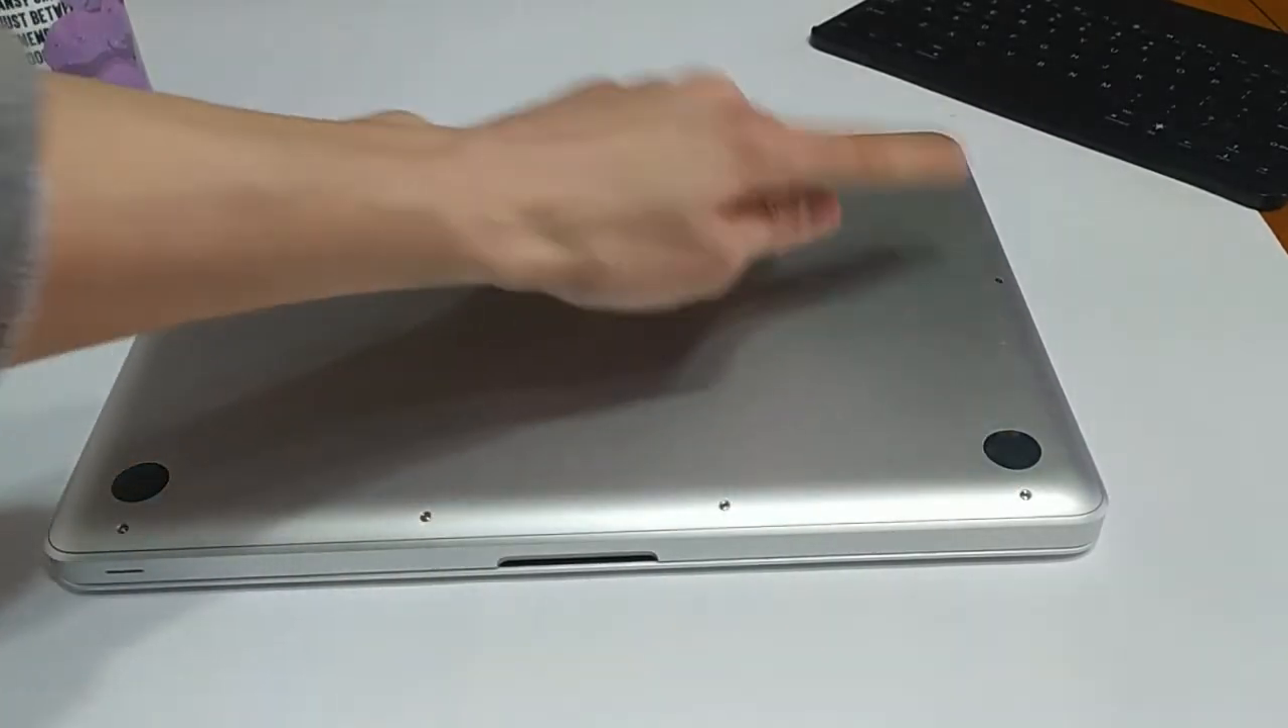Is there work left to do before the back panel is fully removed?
Yes.